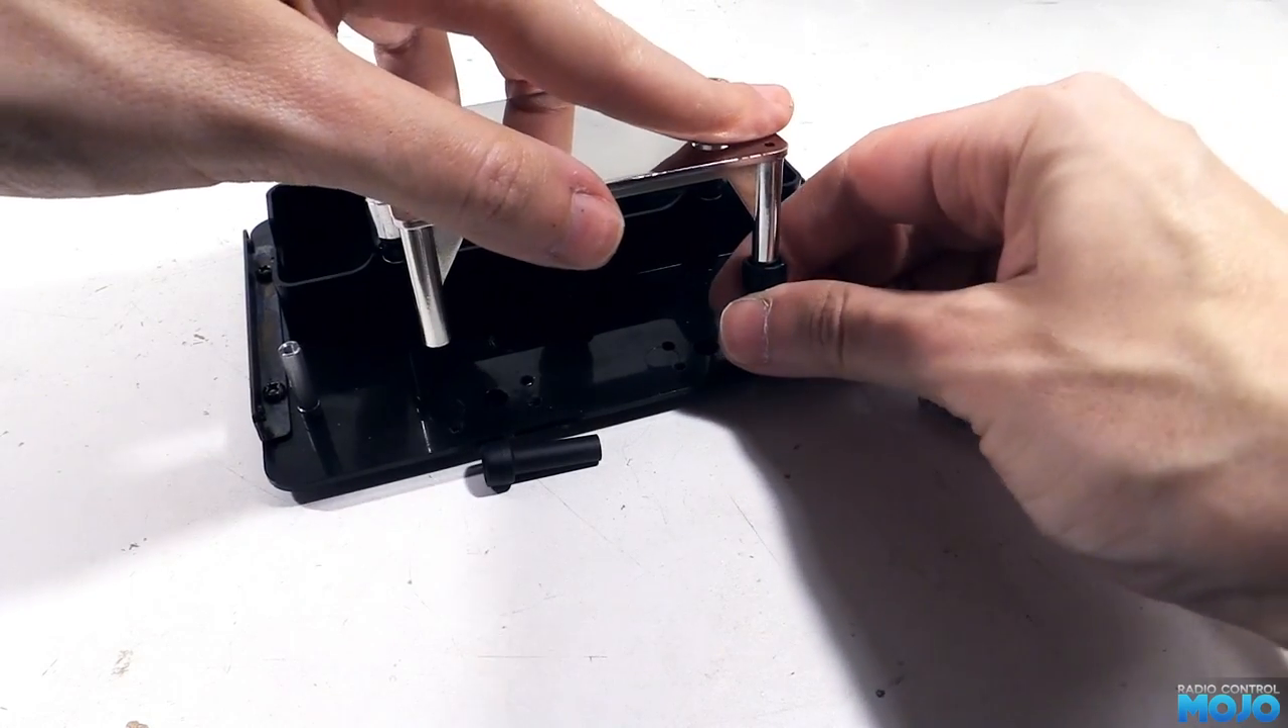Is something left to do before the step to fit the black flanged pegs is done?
Yes.